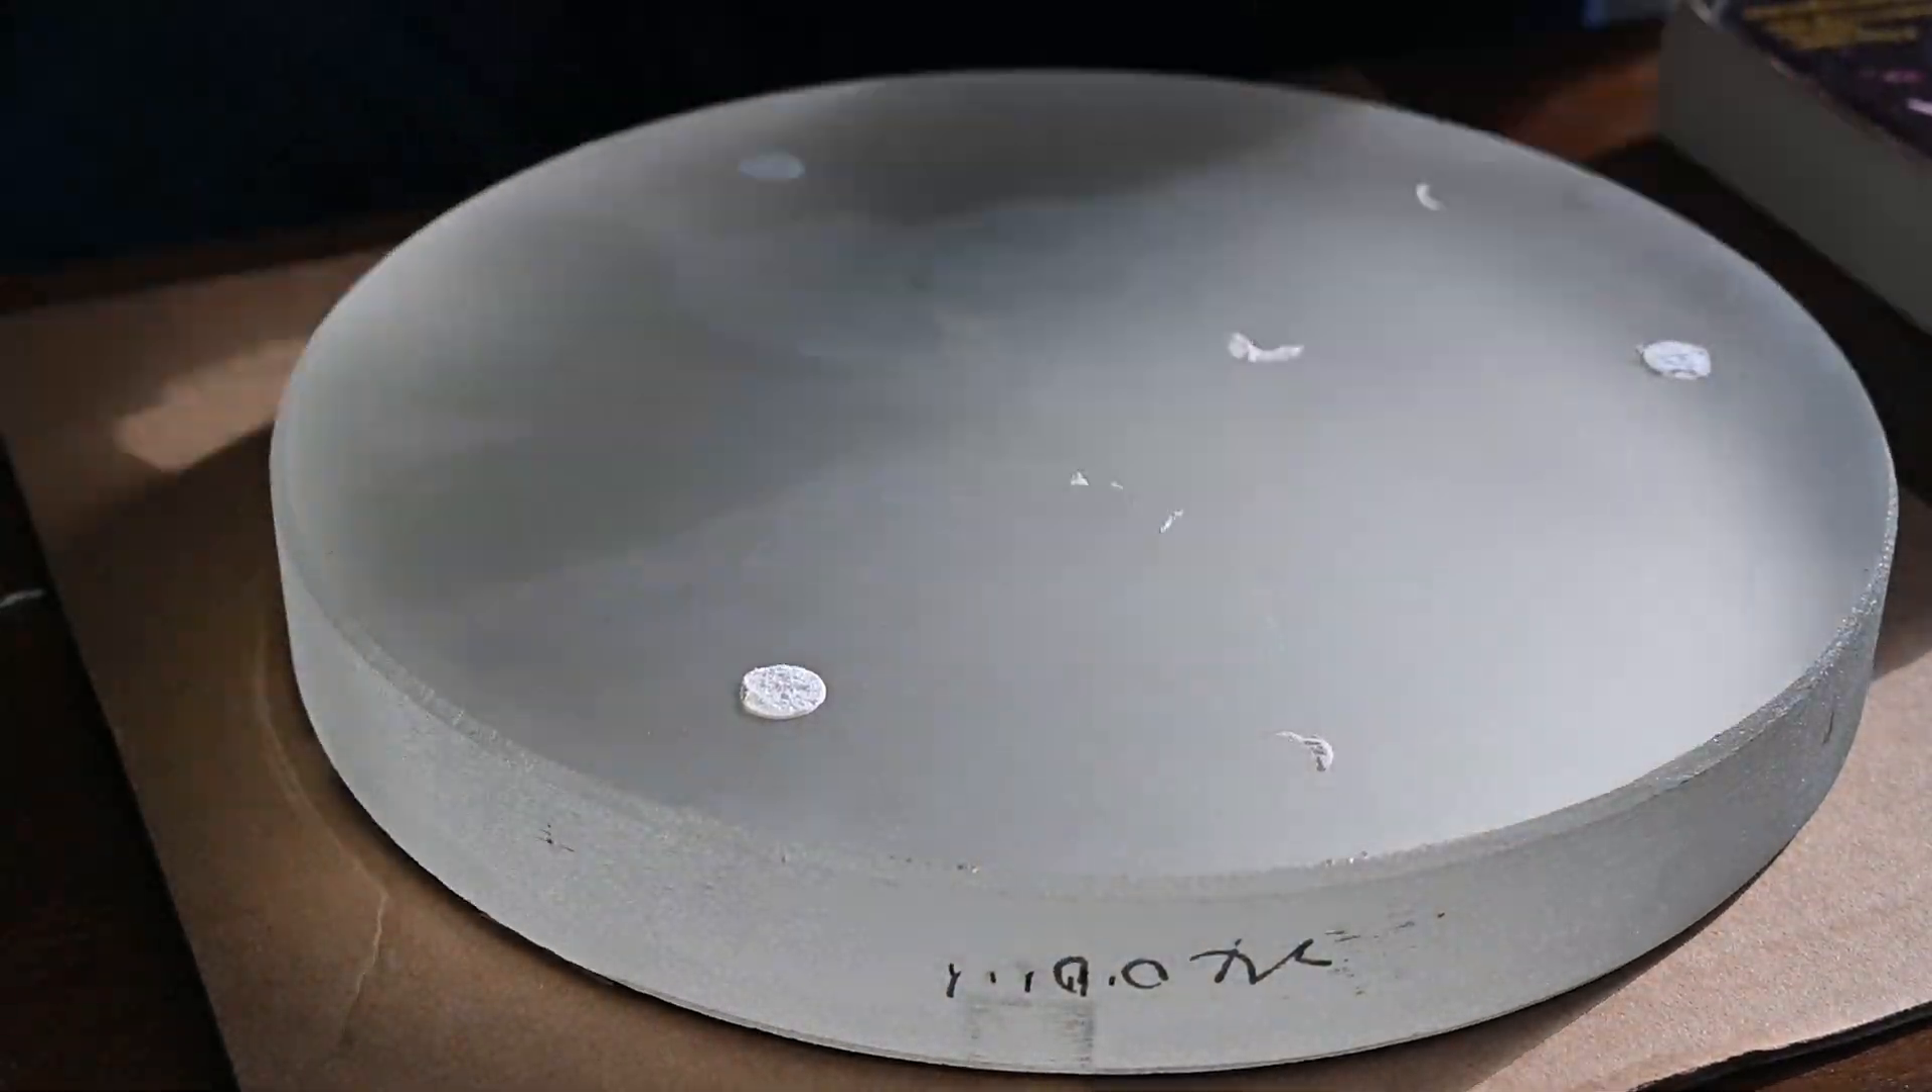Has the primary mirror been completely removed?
Yes.